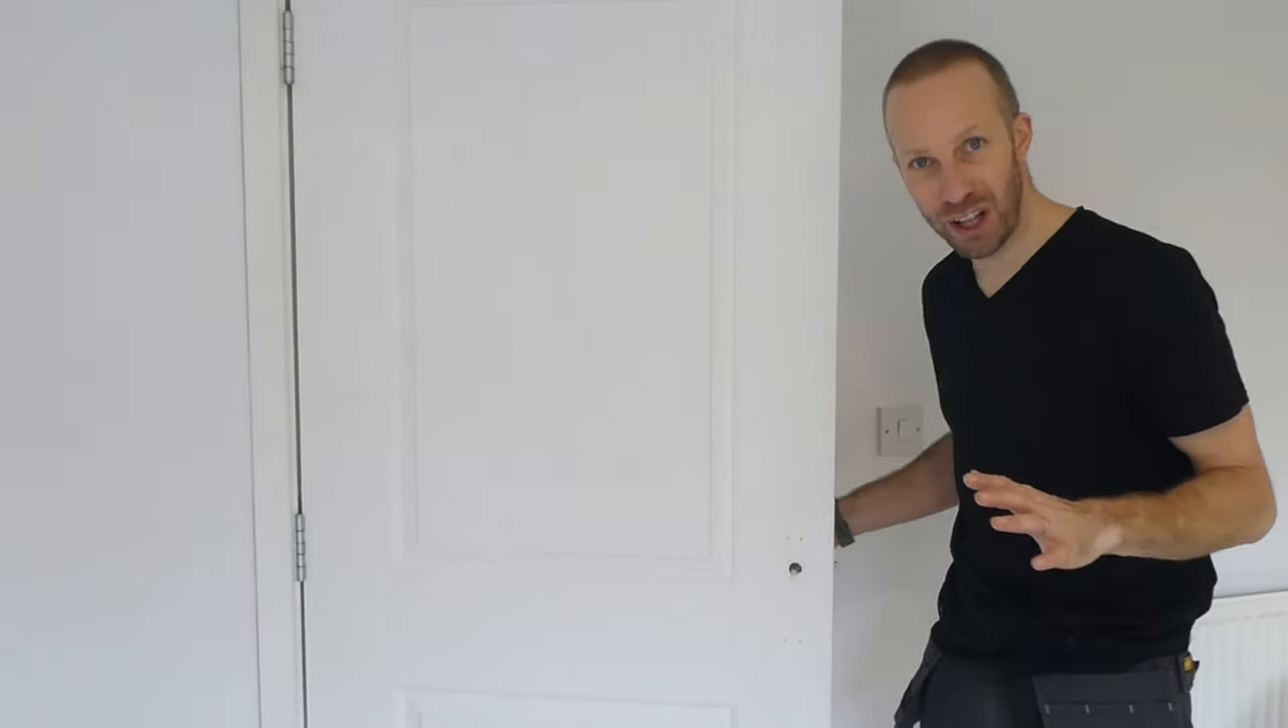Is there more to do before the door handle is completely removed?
No.